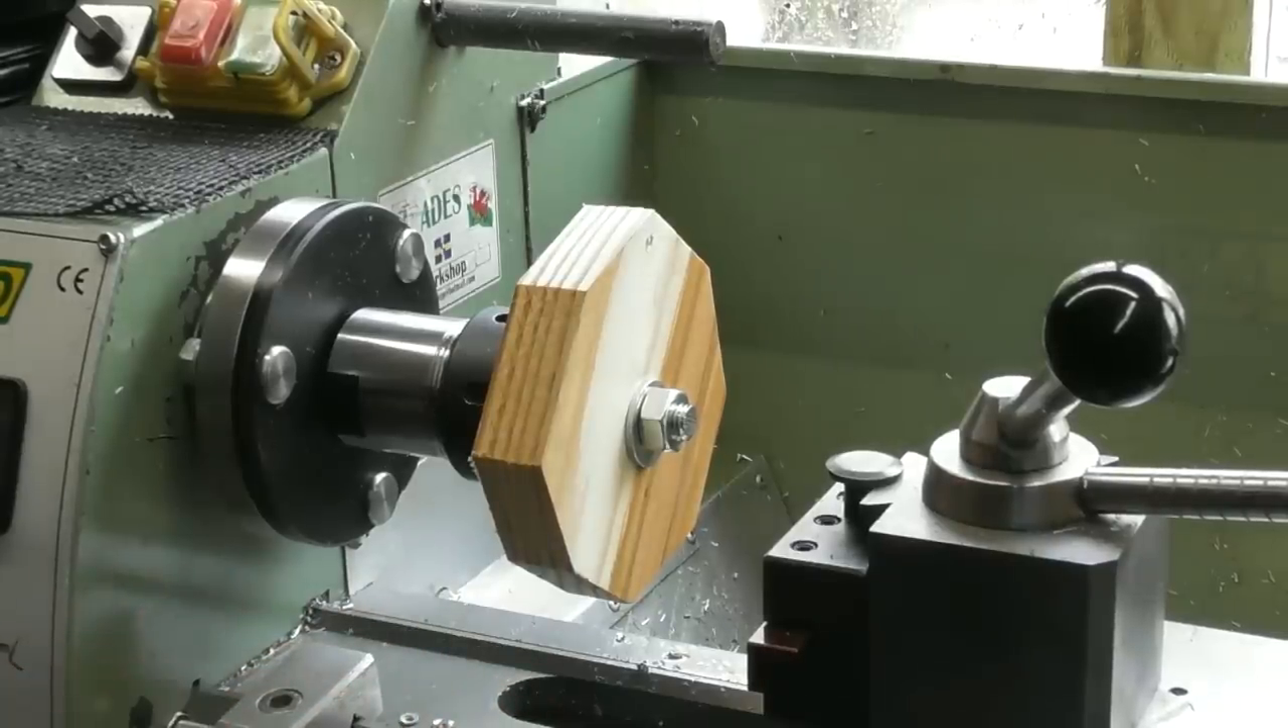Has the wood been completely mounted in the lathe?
Yes.